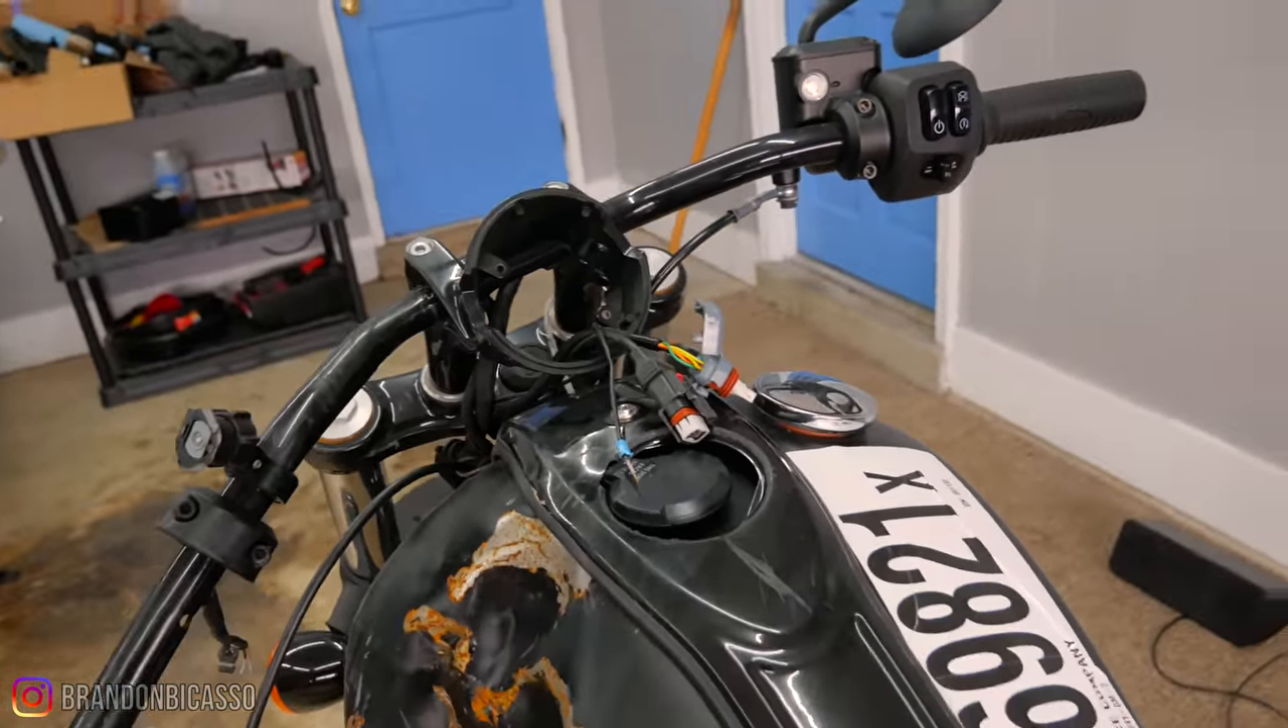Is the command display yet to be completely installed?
Yes.